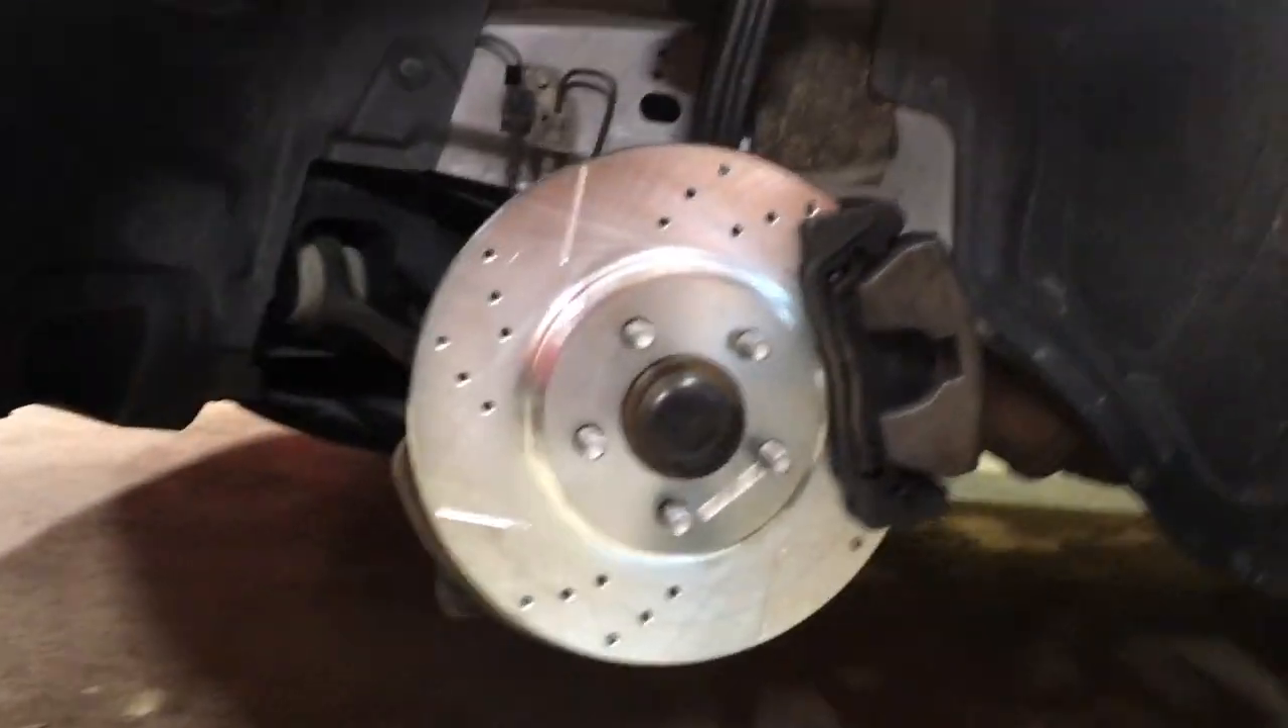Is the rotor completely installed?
Yes.